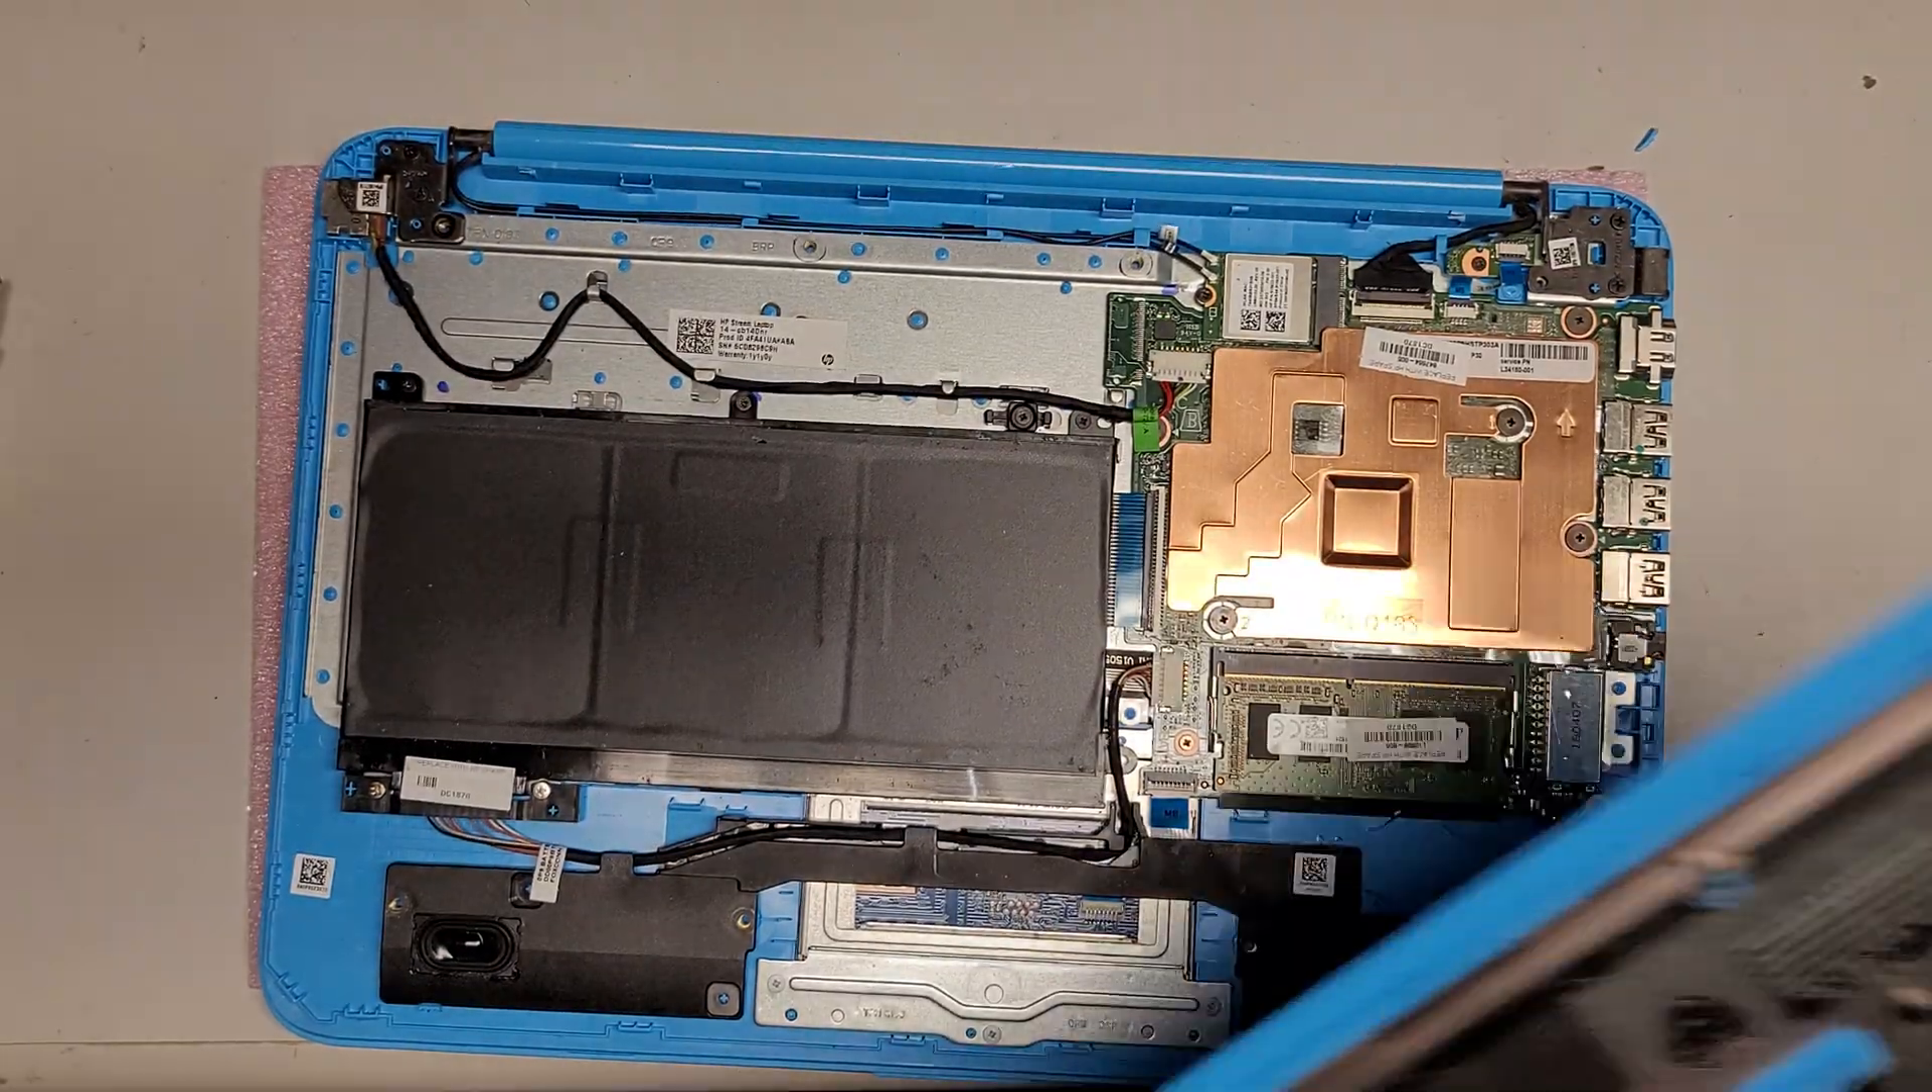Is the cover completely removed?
Yes.